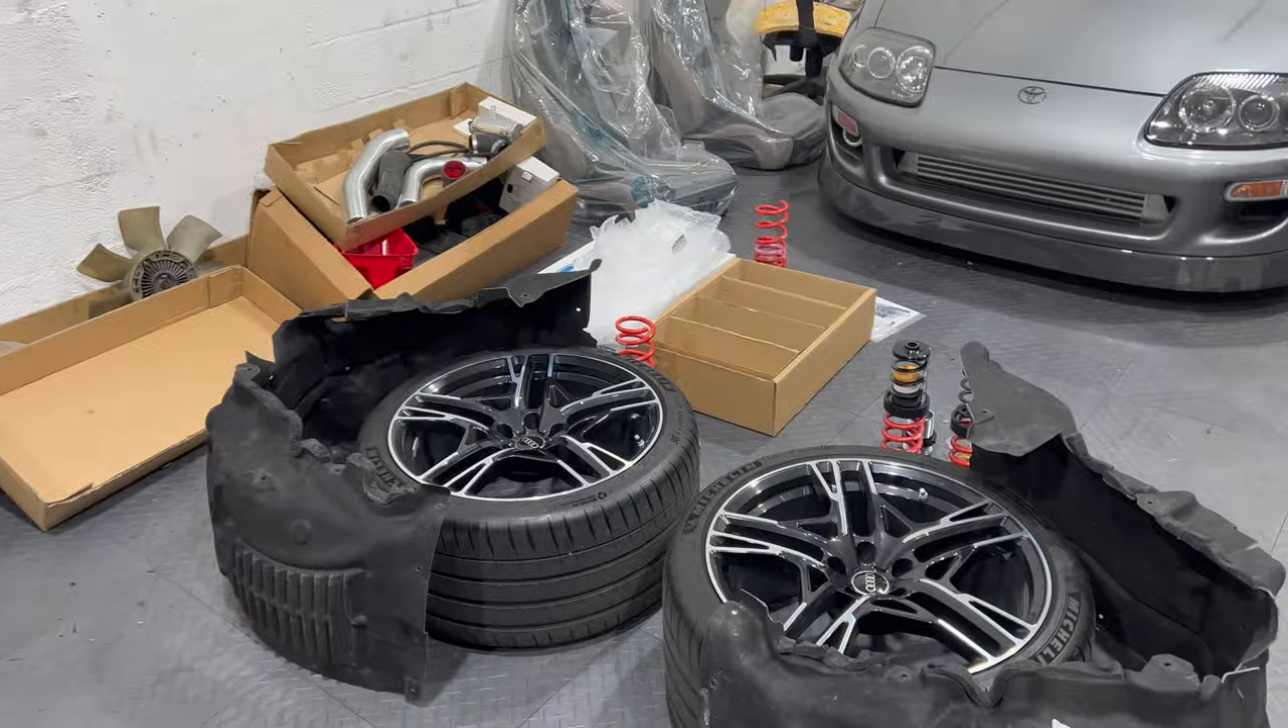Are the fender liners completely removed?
Yes.